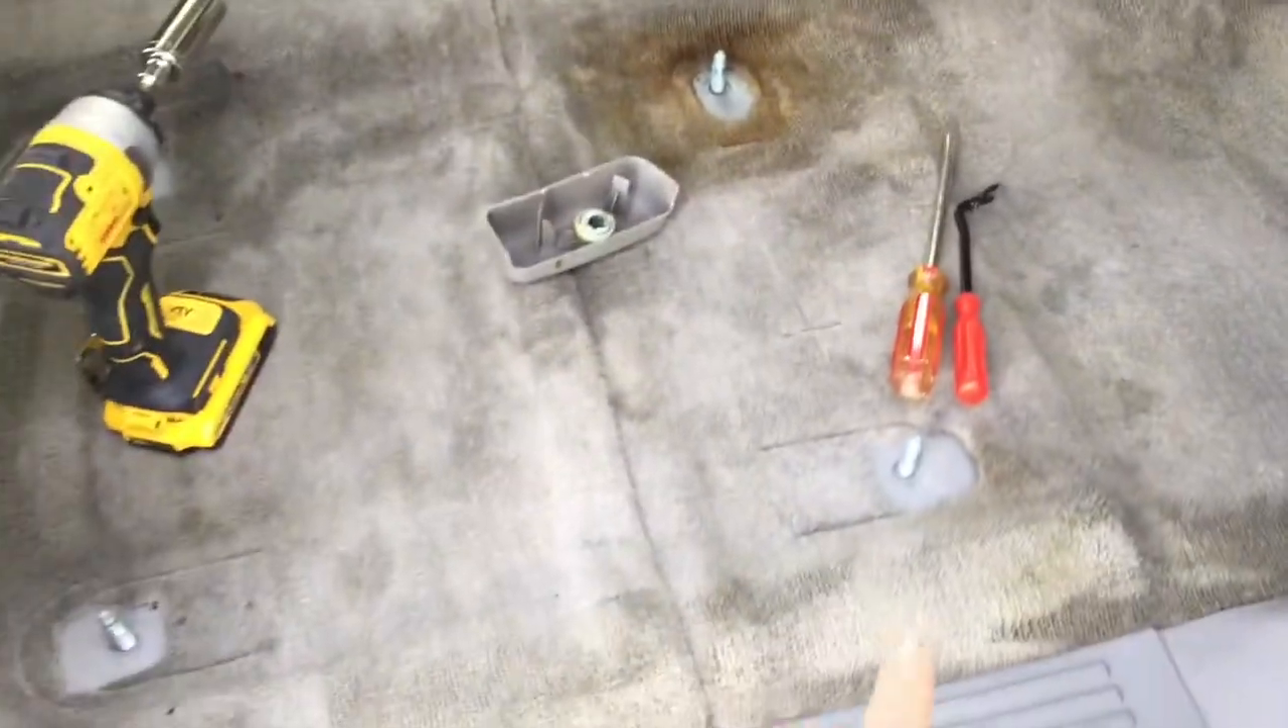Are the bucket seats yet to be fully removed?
No.